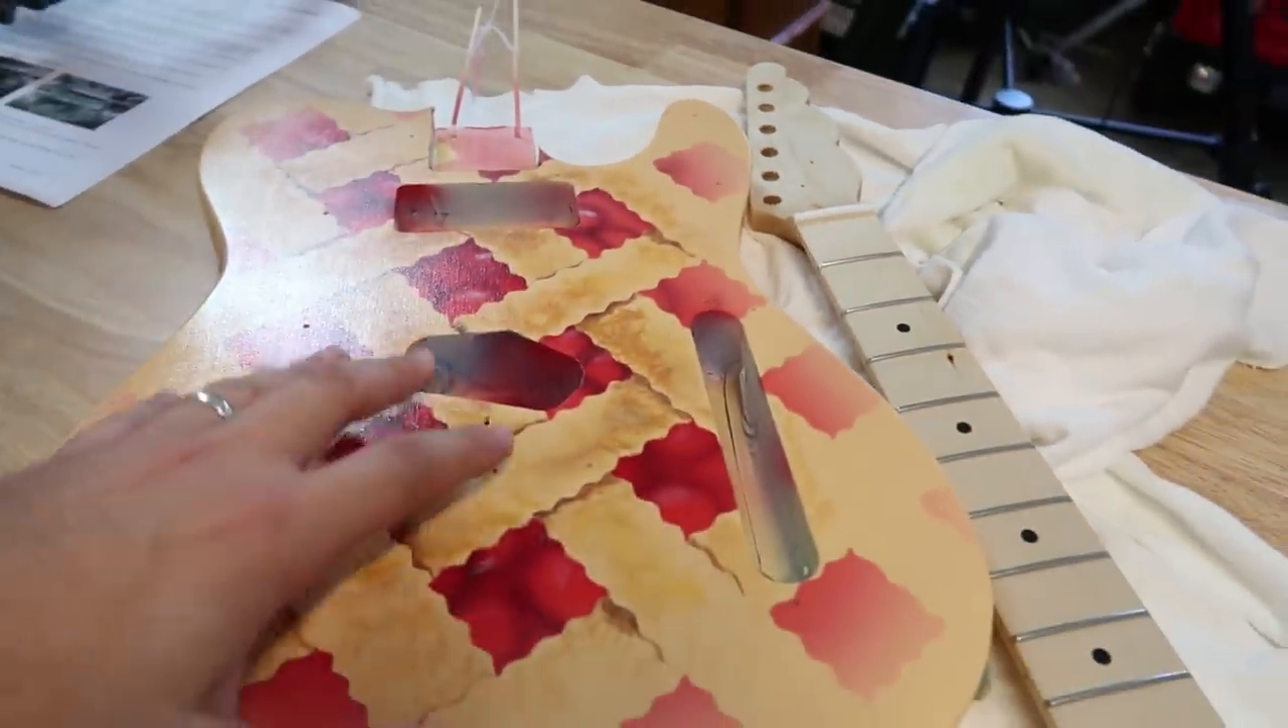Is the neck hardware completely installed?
No.